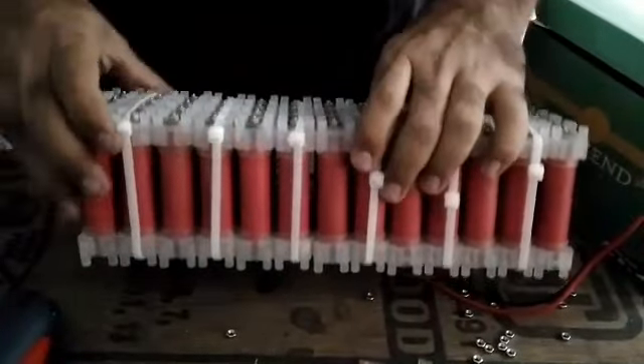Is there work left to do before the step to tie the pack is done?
No.